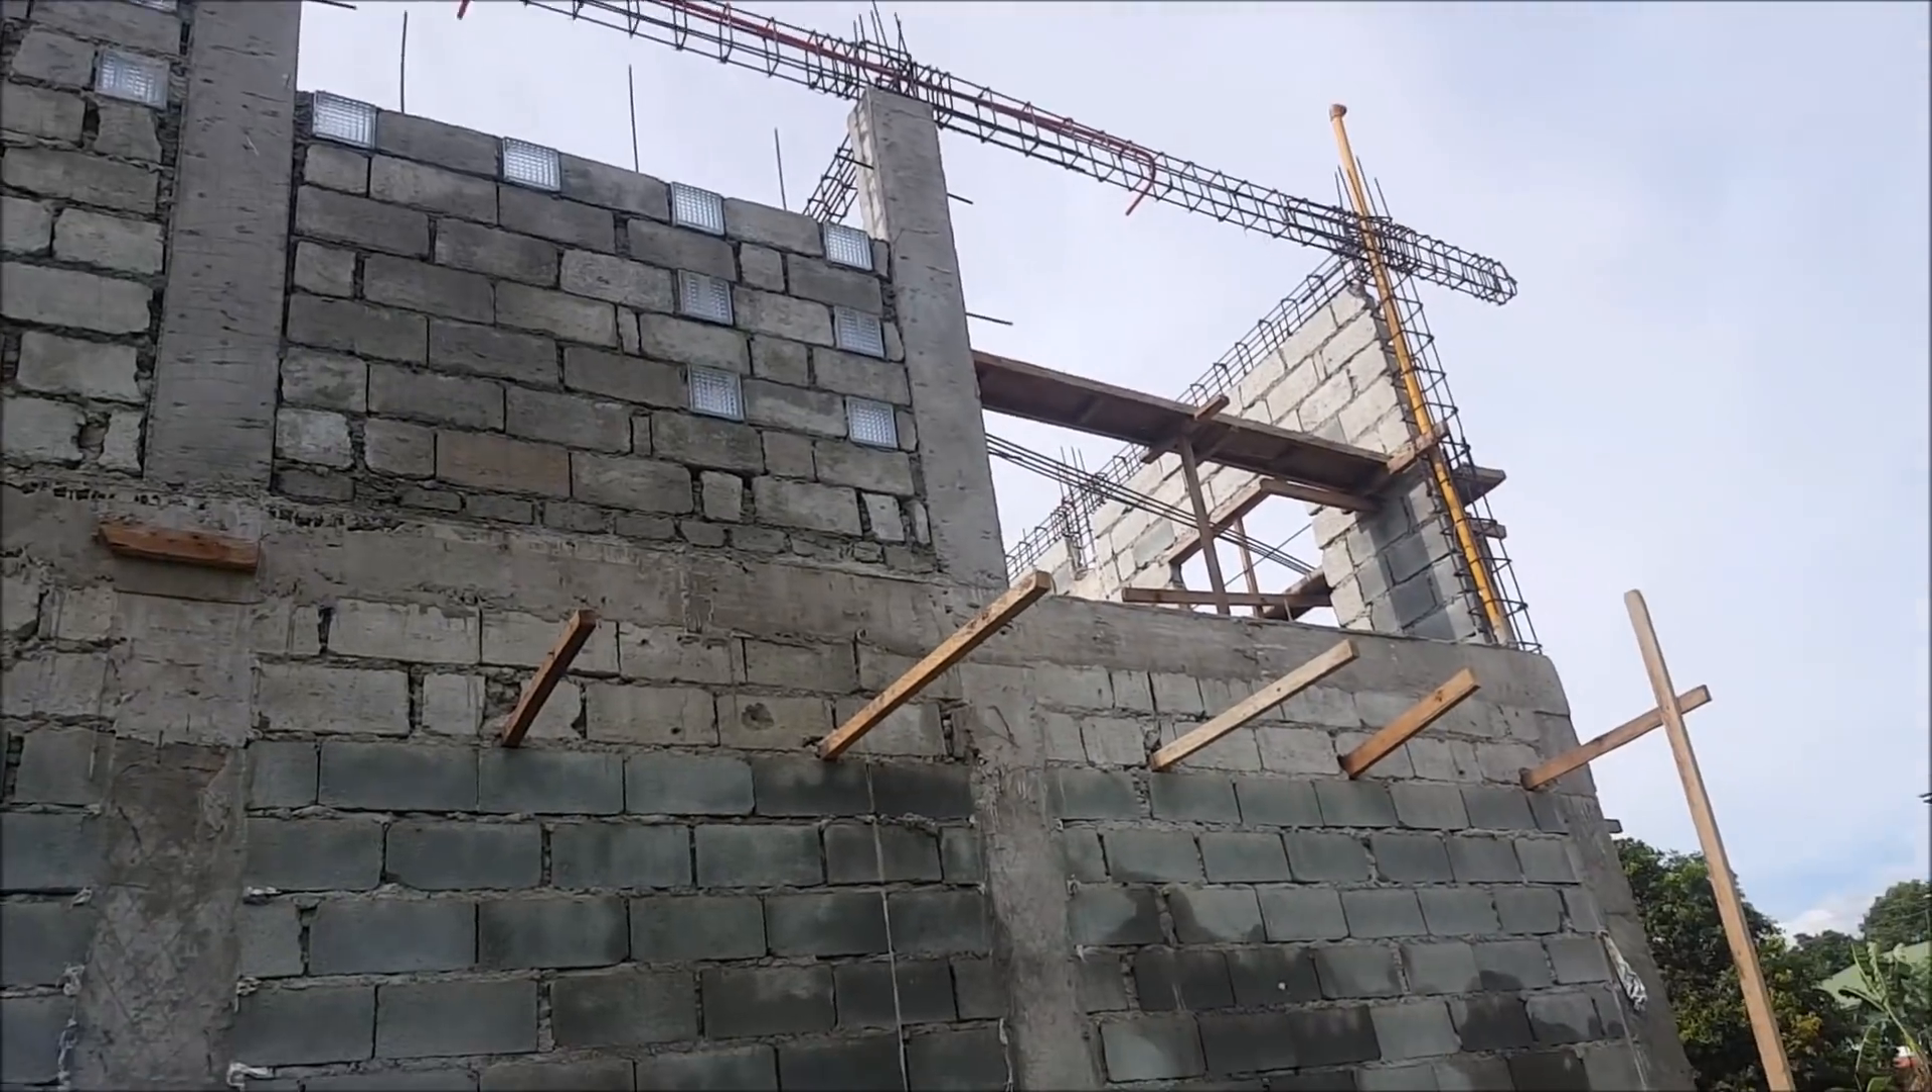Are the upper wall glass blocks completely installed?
Yes.